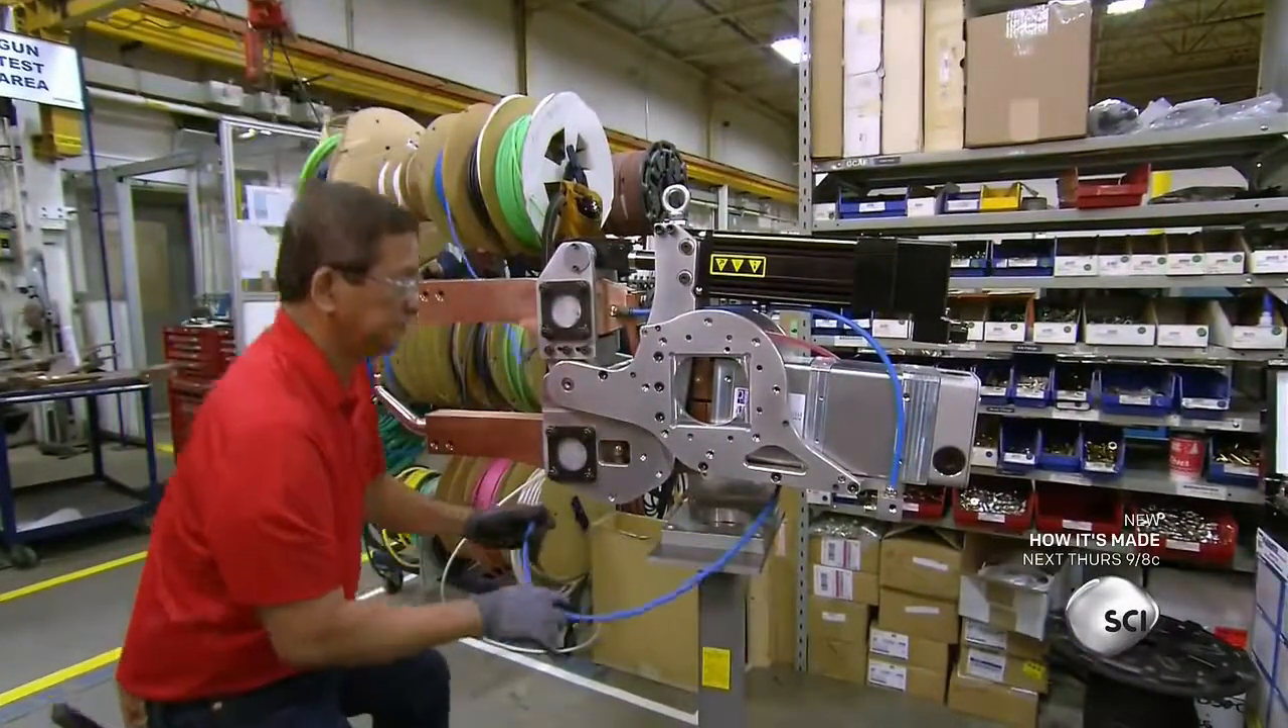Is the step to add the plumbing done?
No.